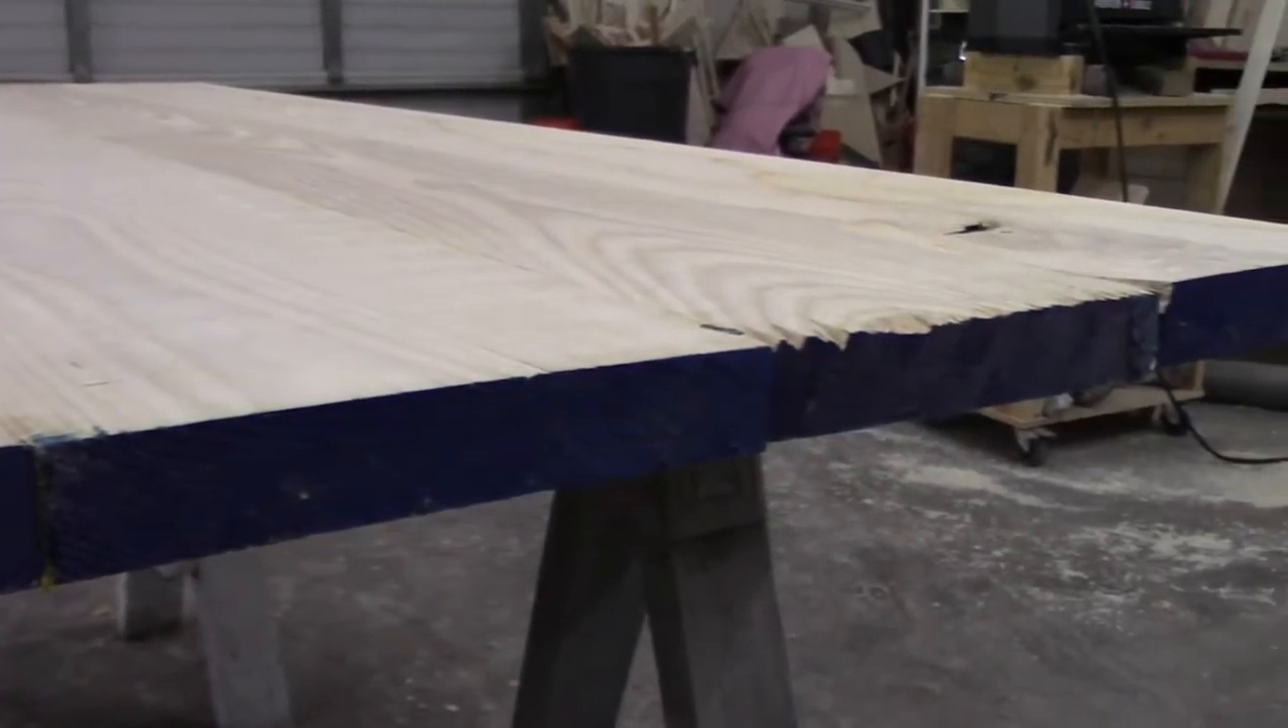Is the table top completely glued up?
Yes.